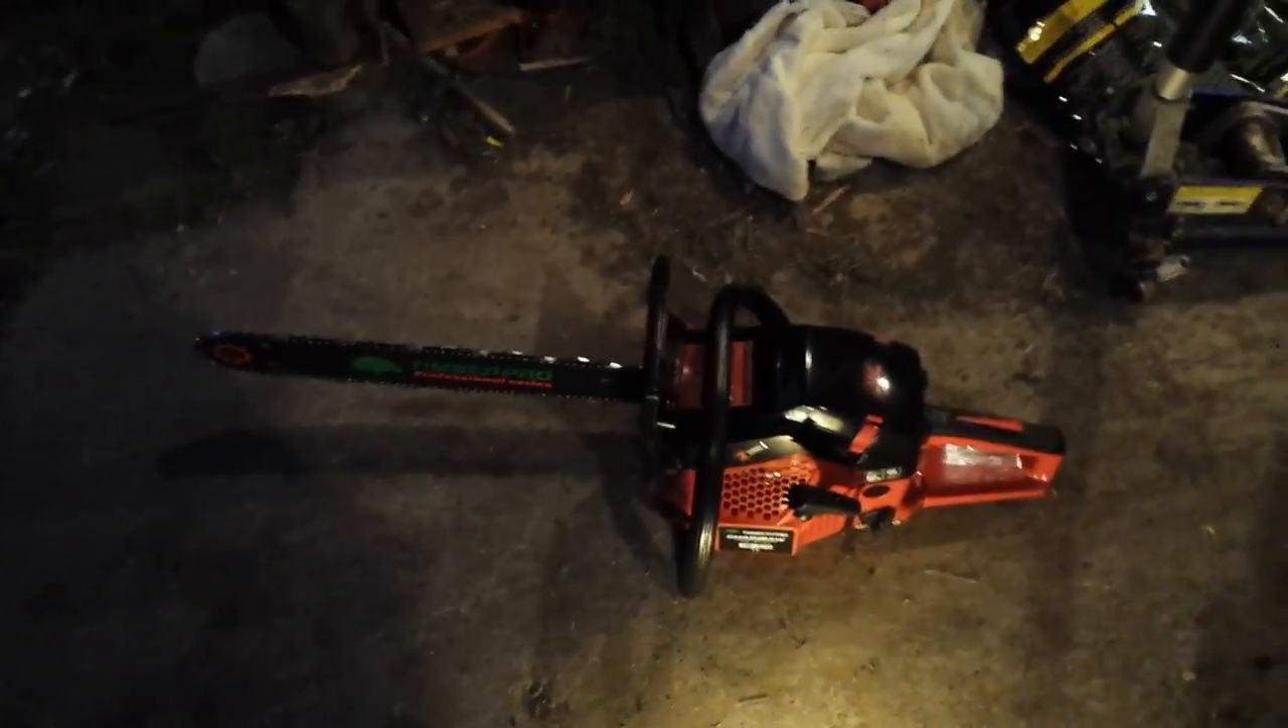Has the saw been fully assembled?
Yes.